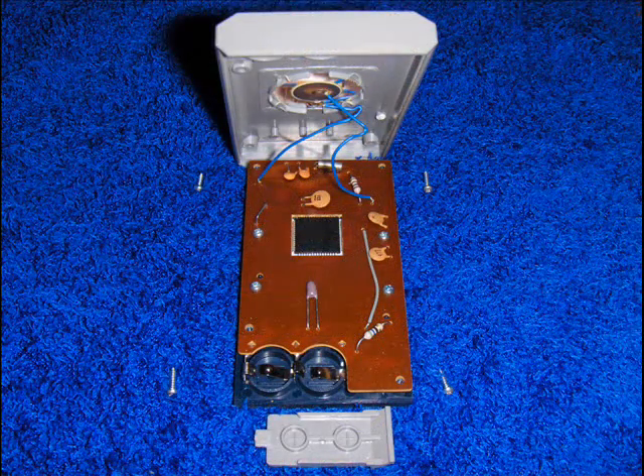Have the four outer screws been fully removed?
Yes.